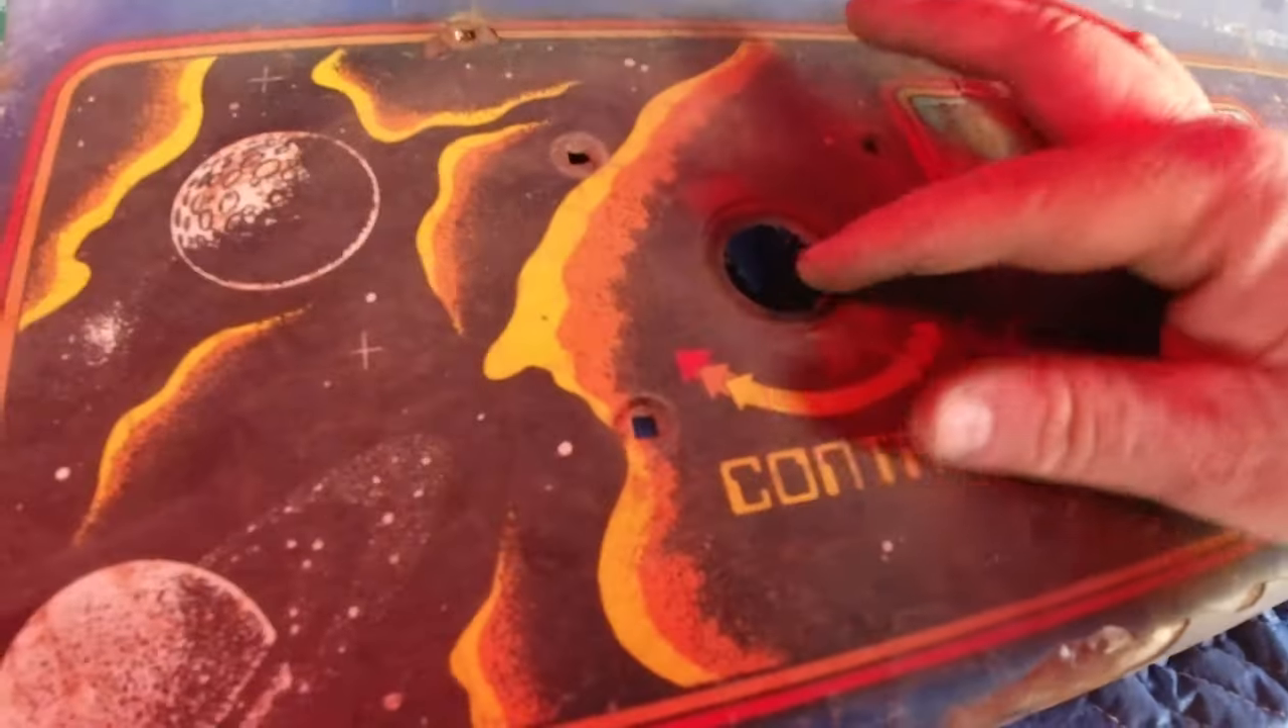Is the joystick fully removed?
Yes.